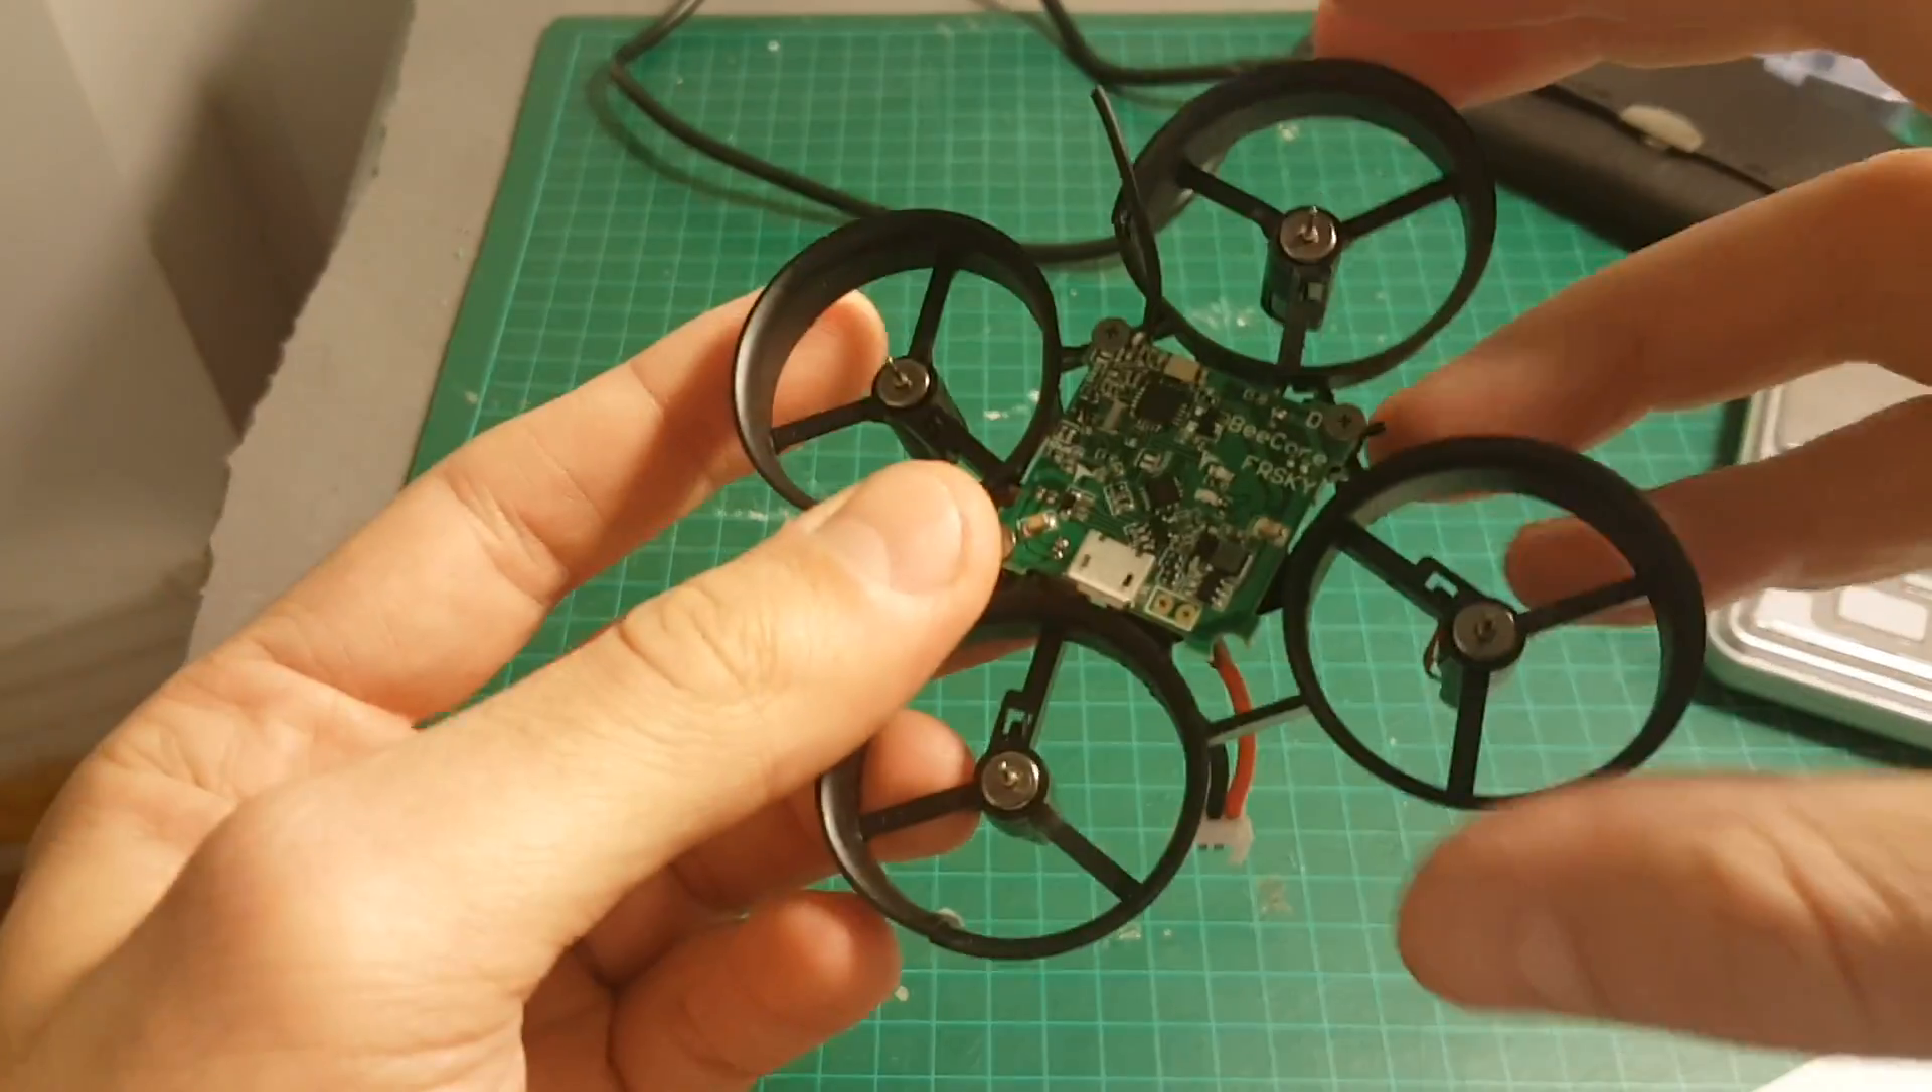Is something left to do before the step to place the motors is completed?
No.